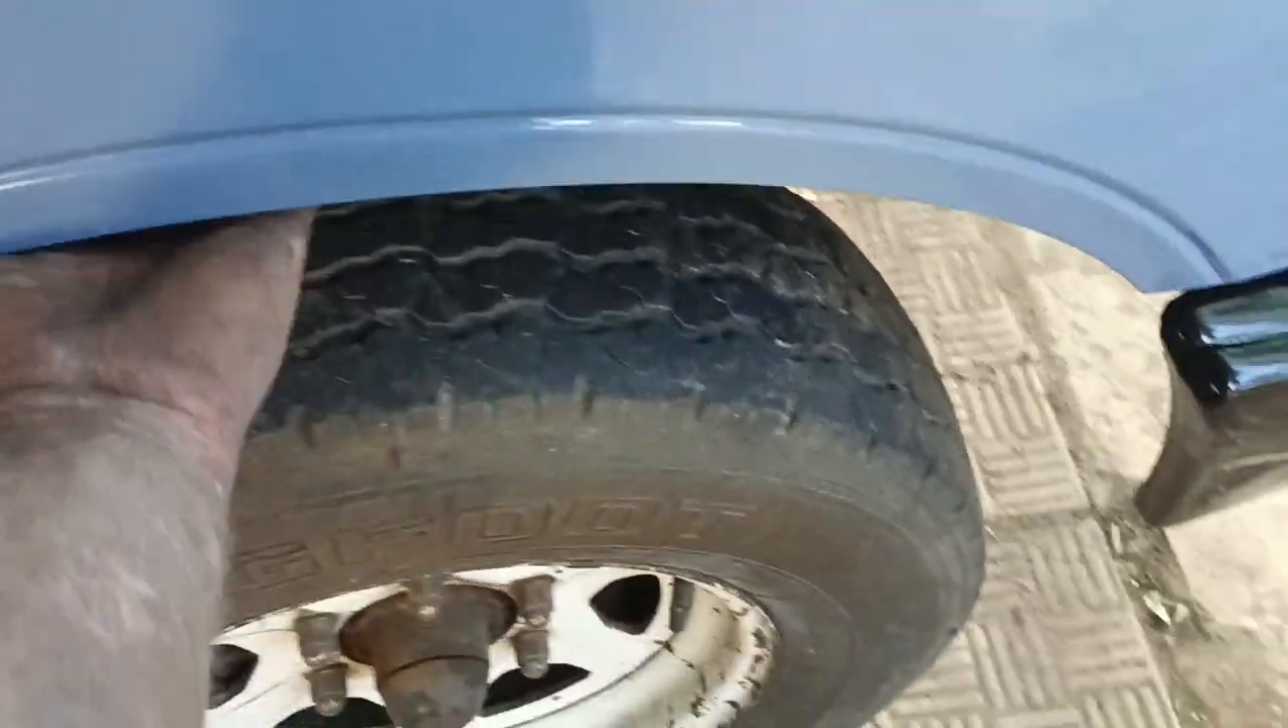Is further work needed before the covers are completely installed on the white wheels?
Yes.